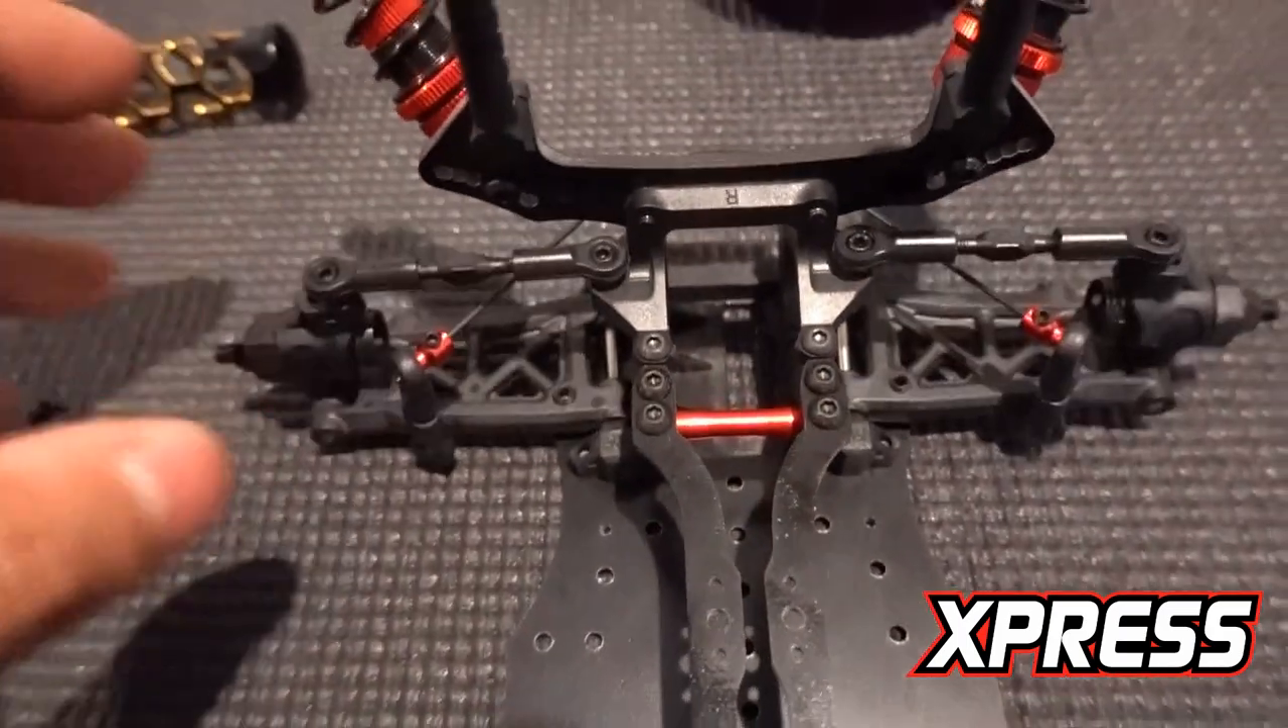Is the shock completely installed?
No.